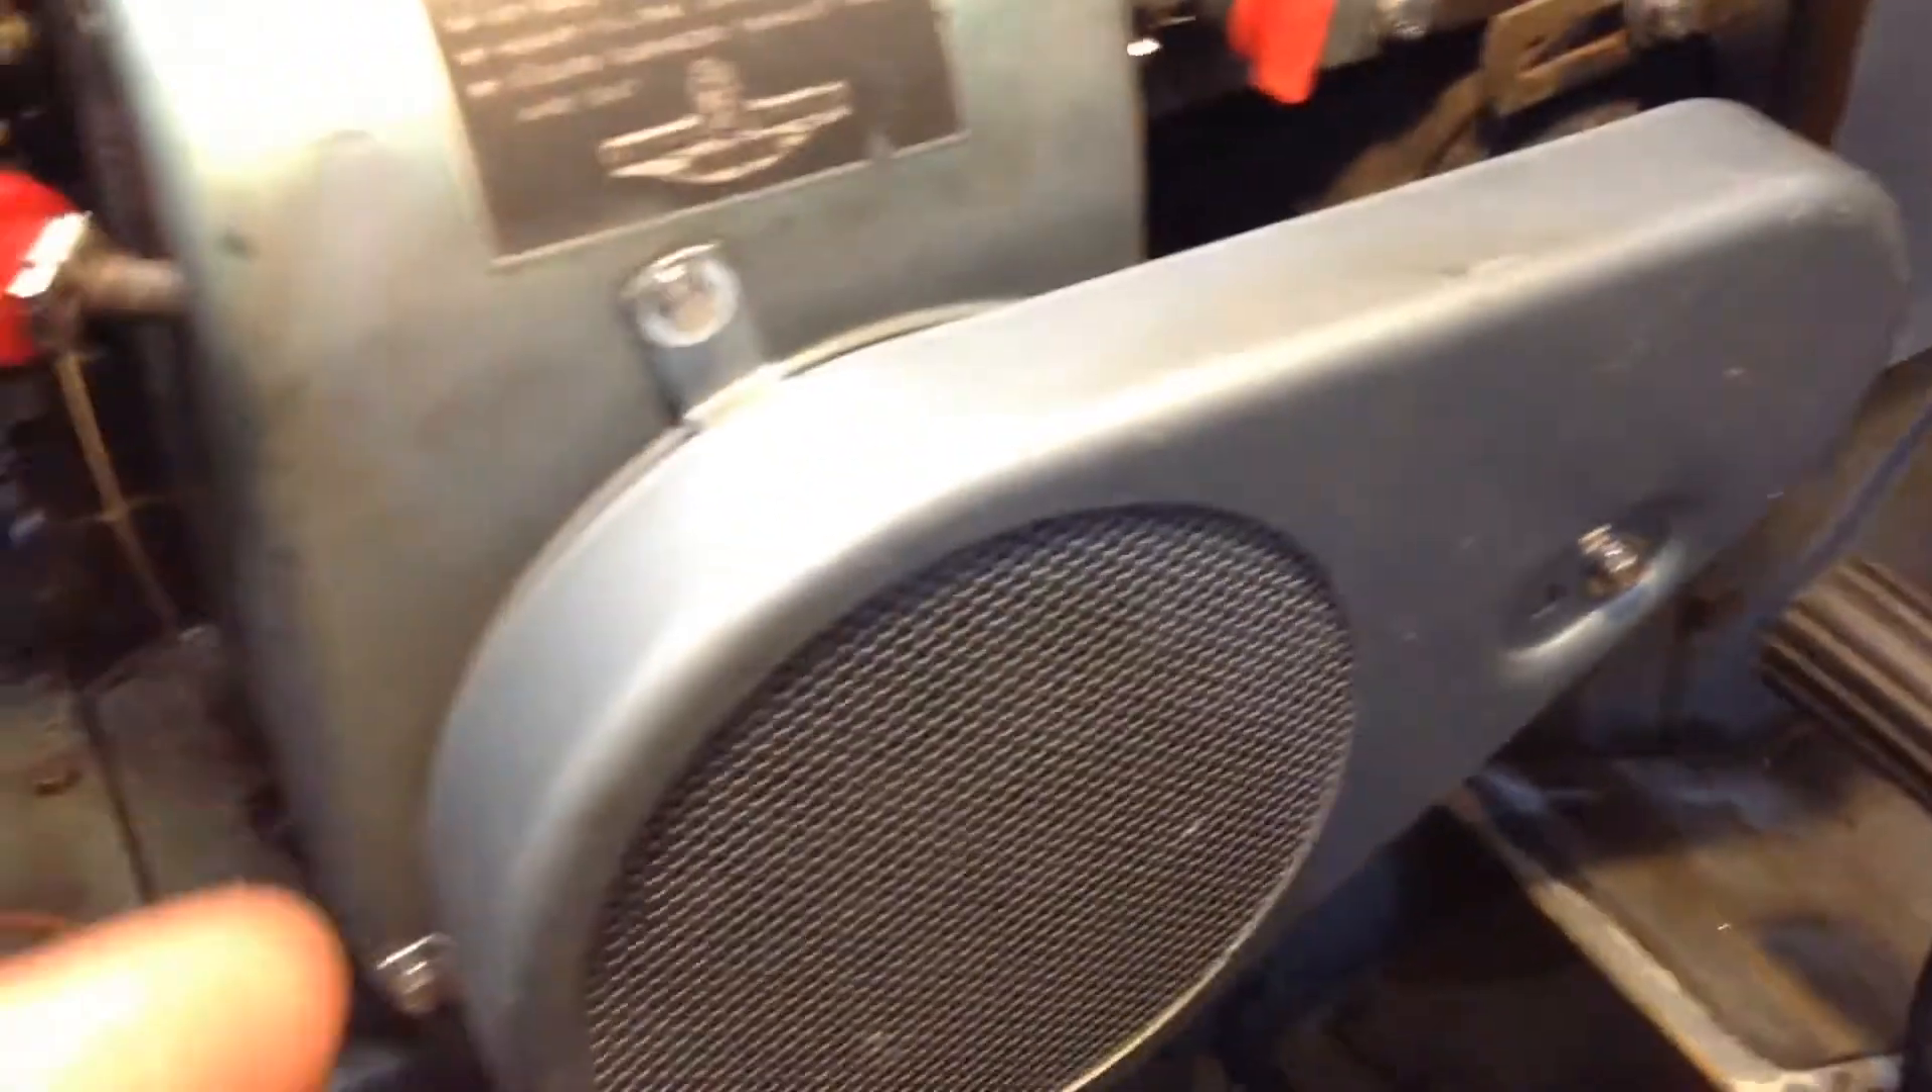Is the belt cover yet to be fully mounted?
No.